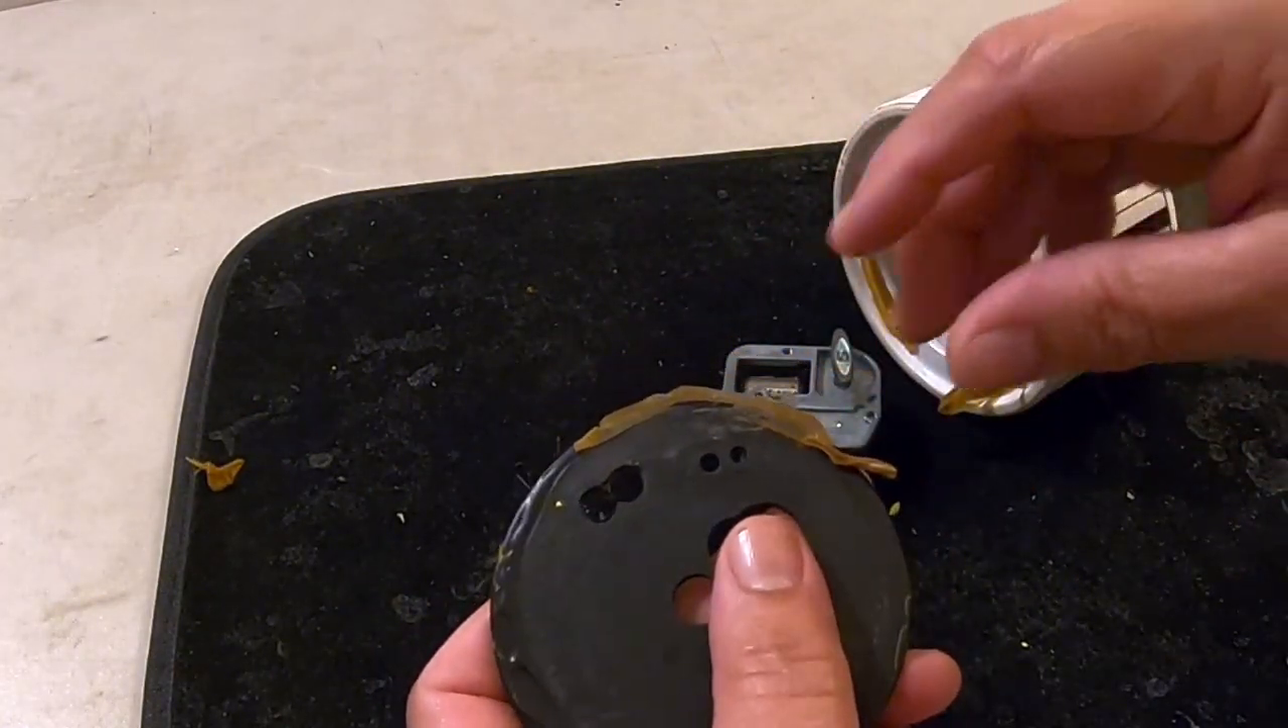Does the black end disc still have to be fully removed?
No.